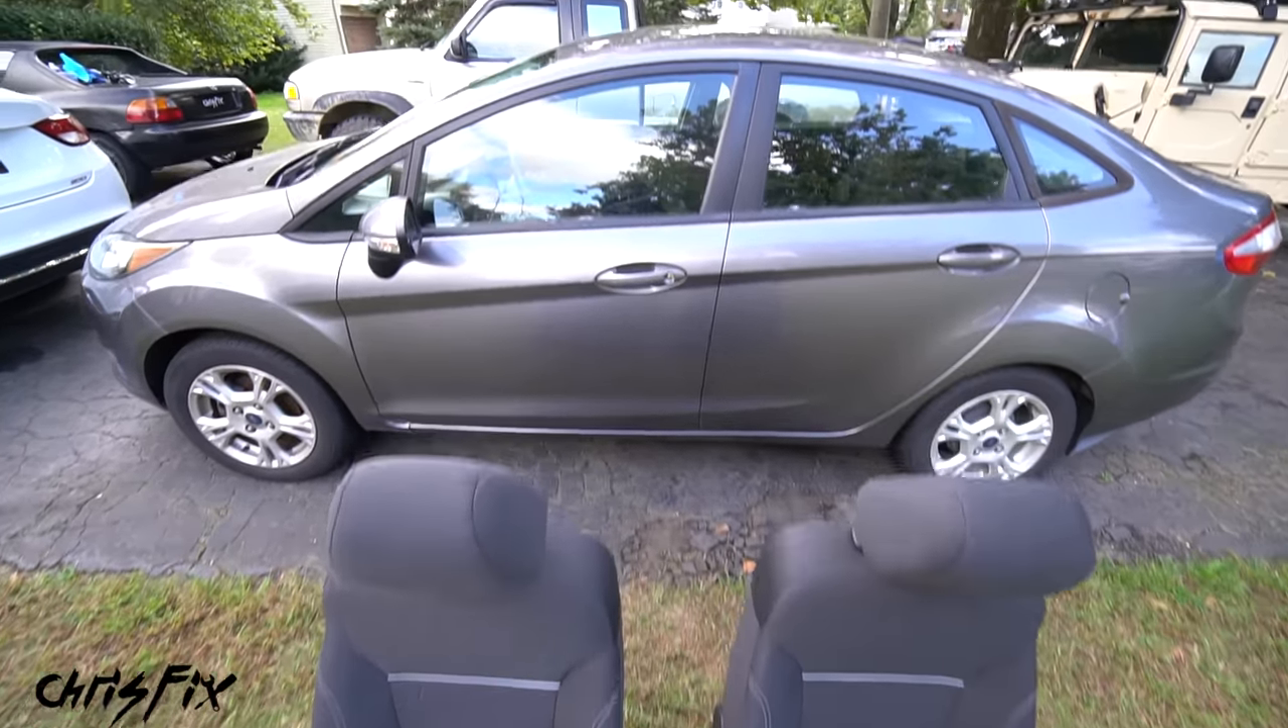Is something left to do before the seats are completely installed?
Yes.